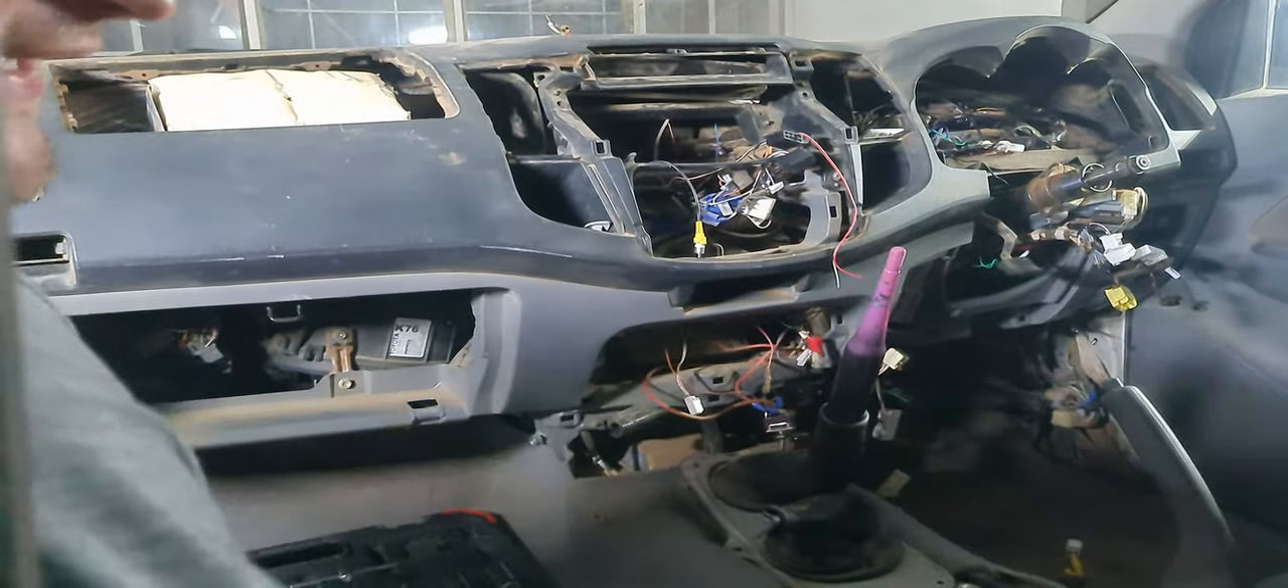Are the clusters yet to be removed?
No.